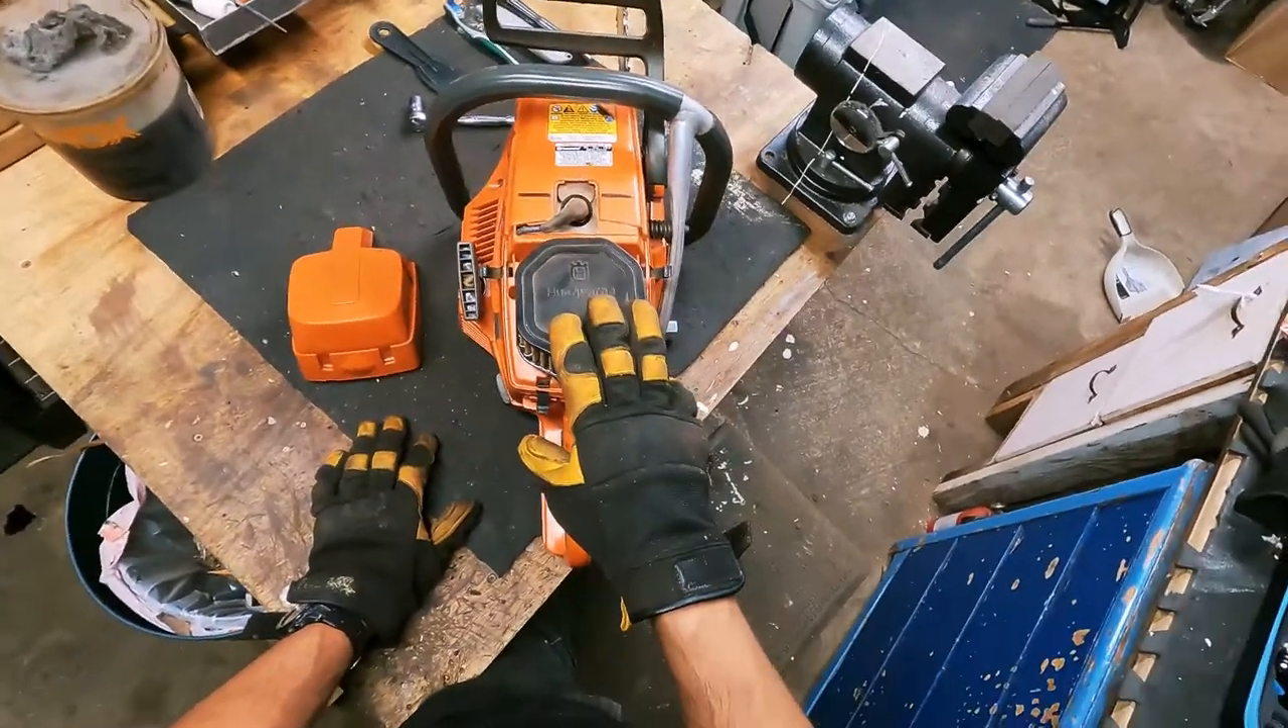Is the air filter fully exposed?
Yes.